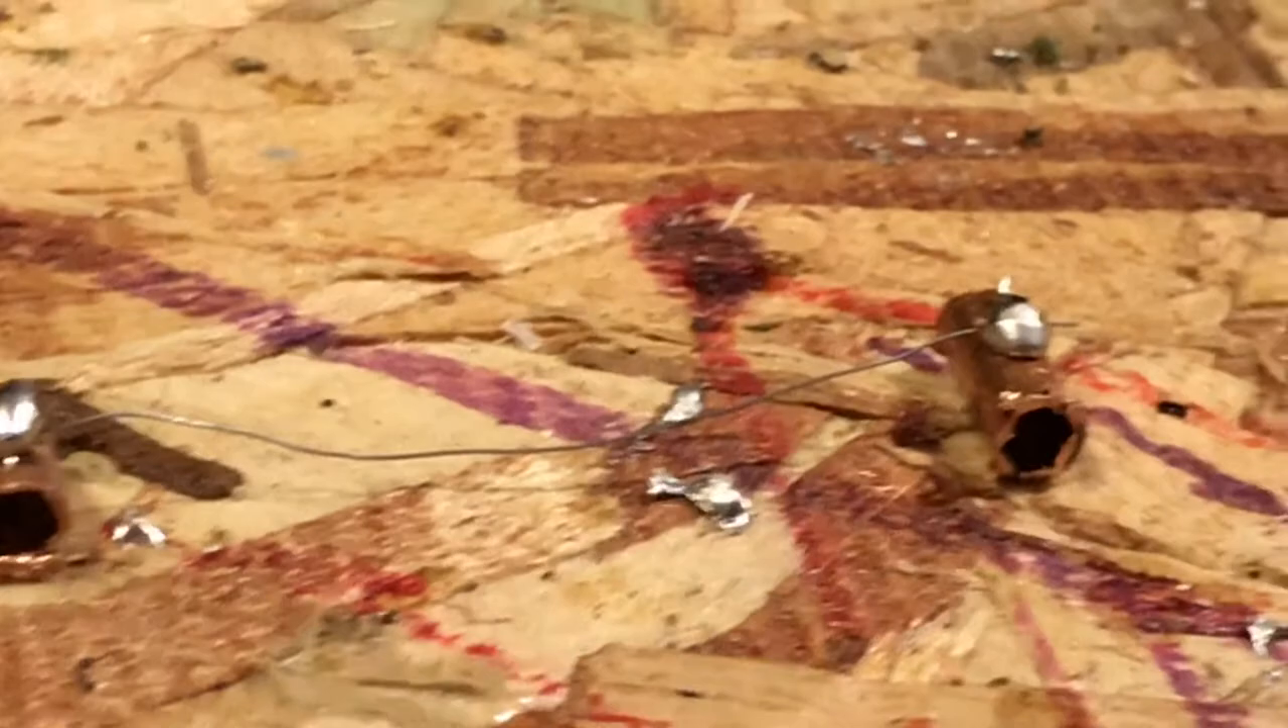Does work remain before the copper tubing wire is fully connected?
No.